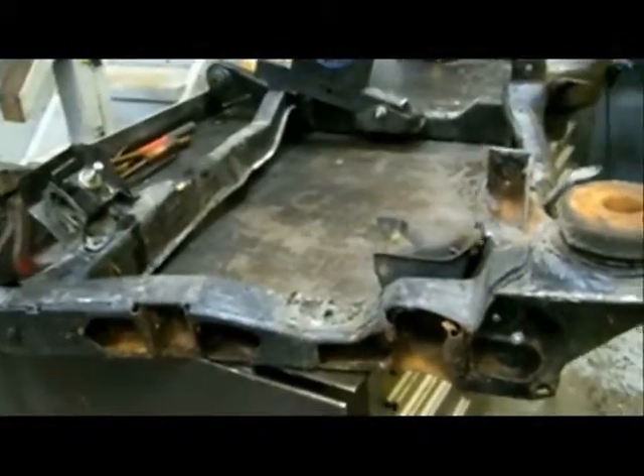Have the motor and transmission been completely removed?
Yes.